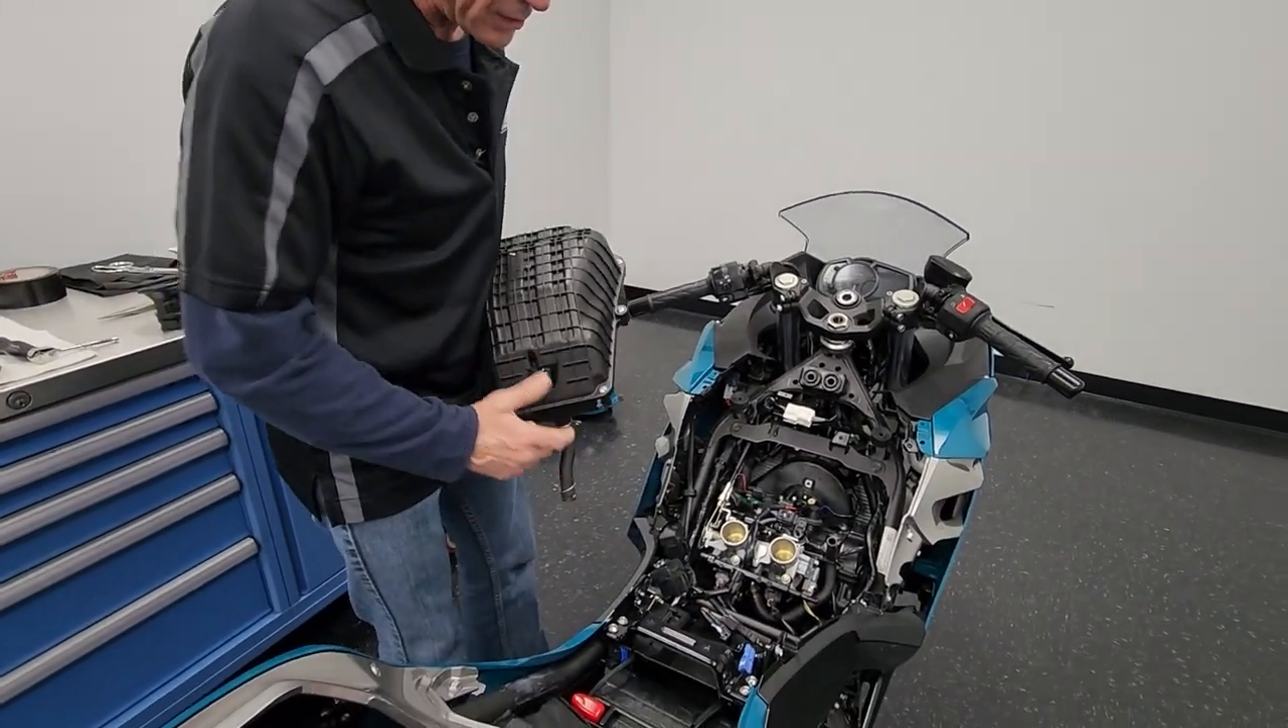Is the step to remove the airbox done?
Yes.